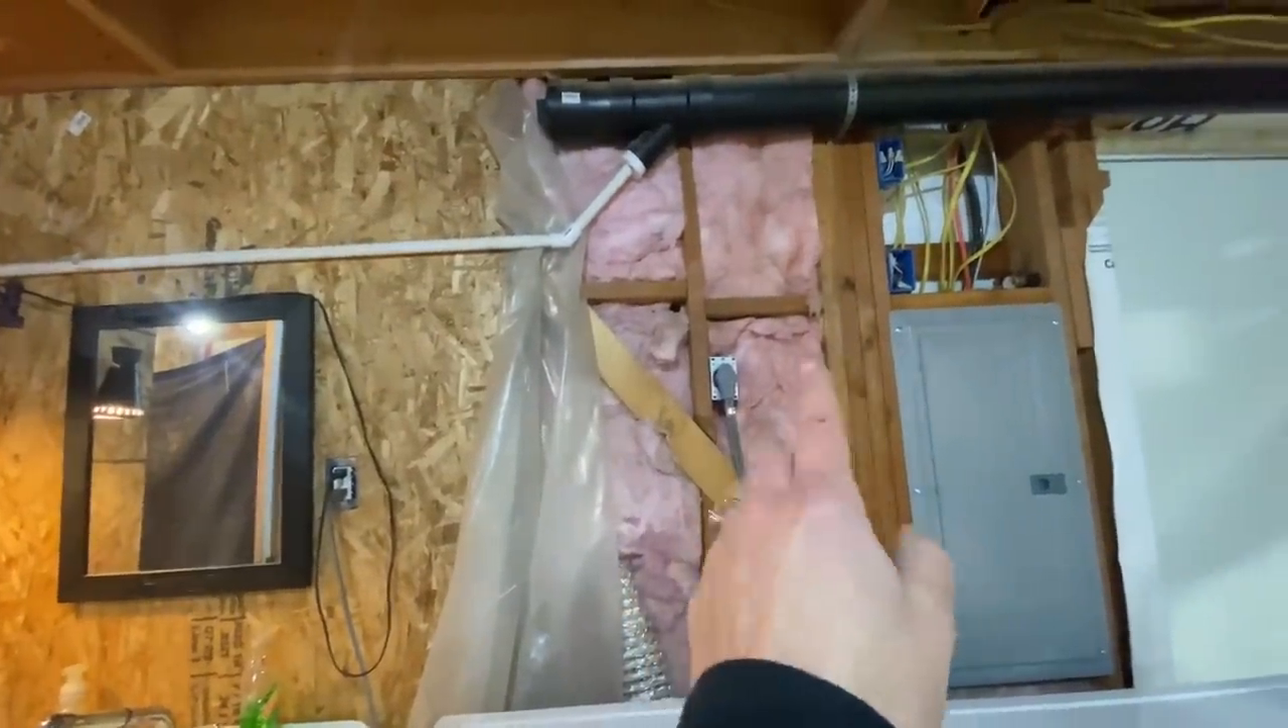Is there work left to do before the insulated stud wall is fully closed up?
Yes.